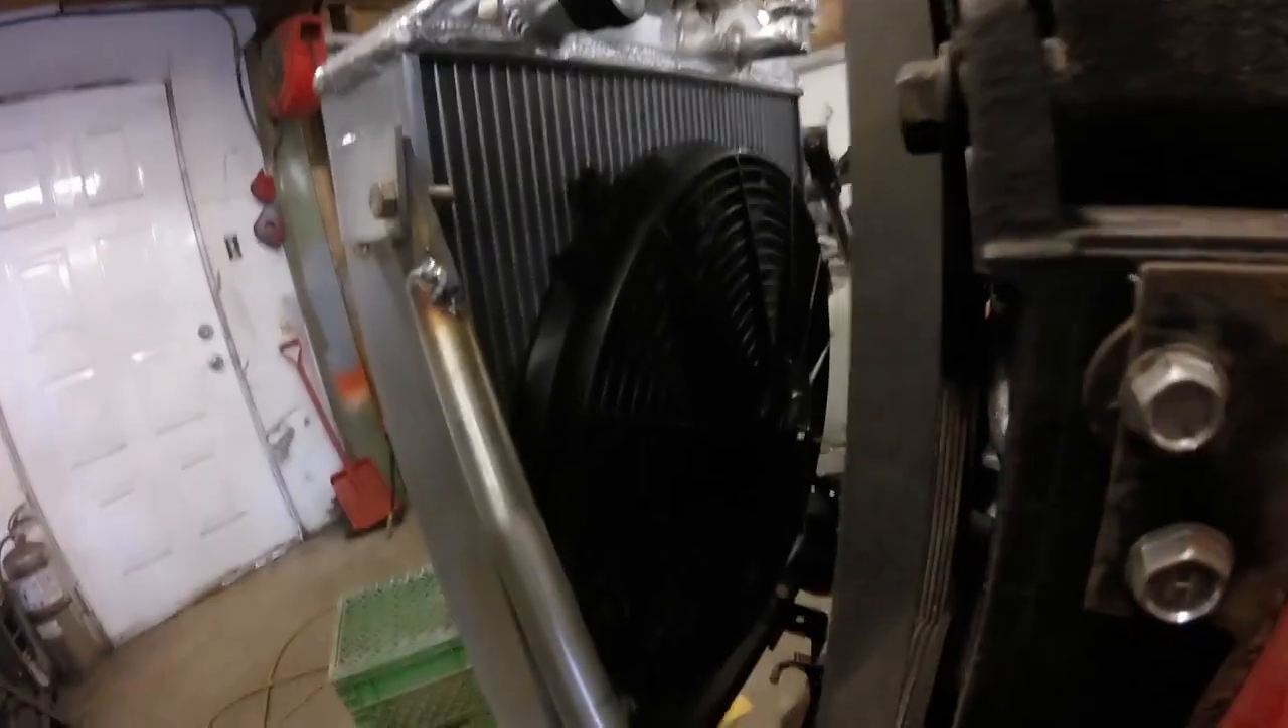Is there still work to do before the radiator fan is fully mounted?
No.